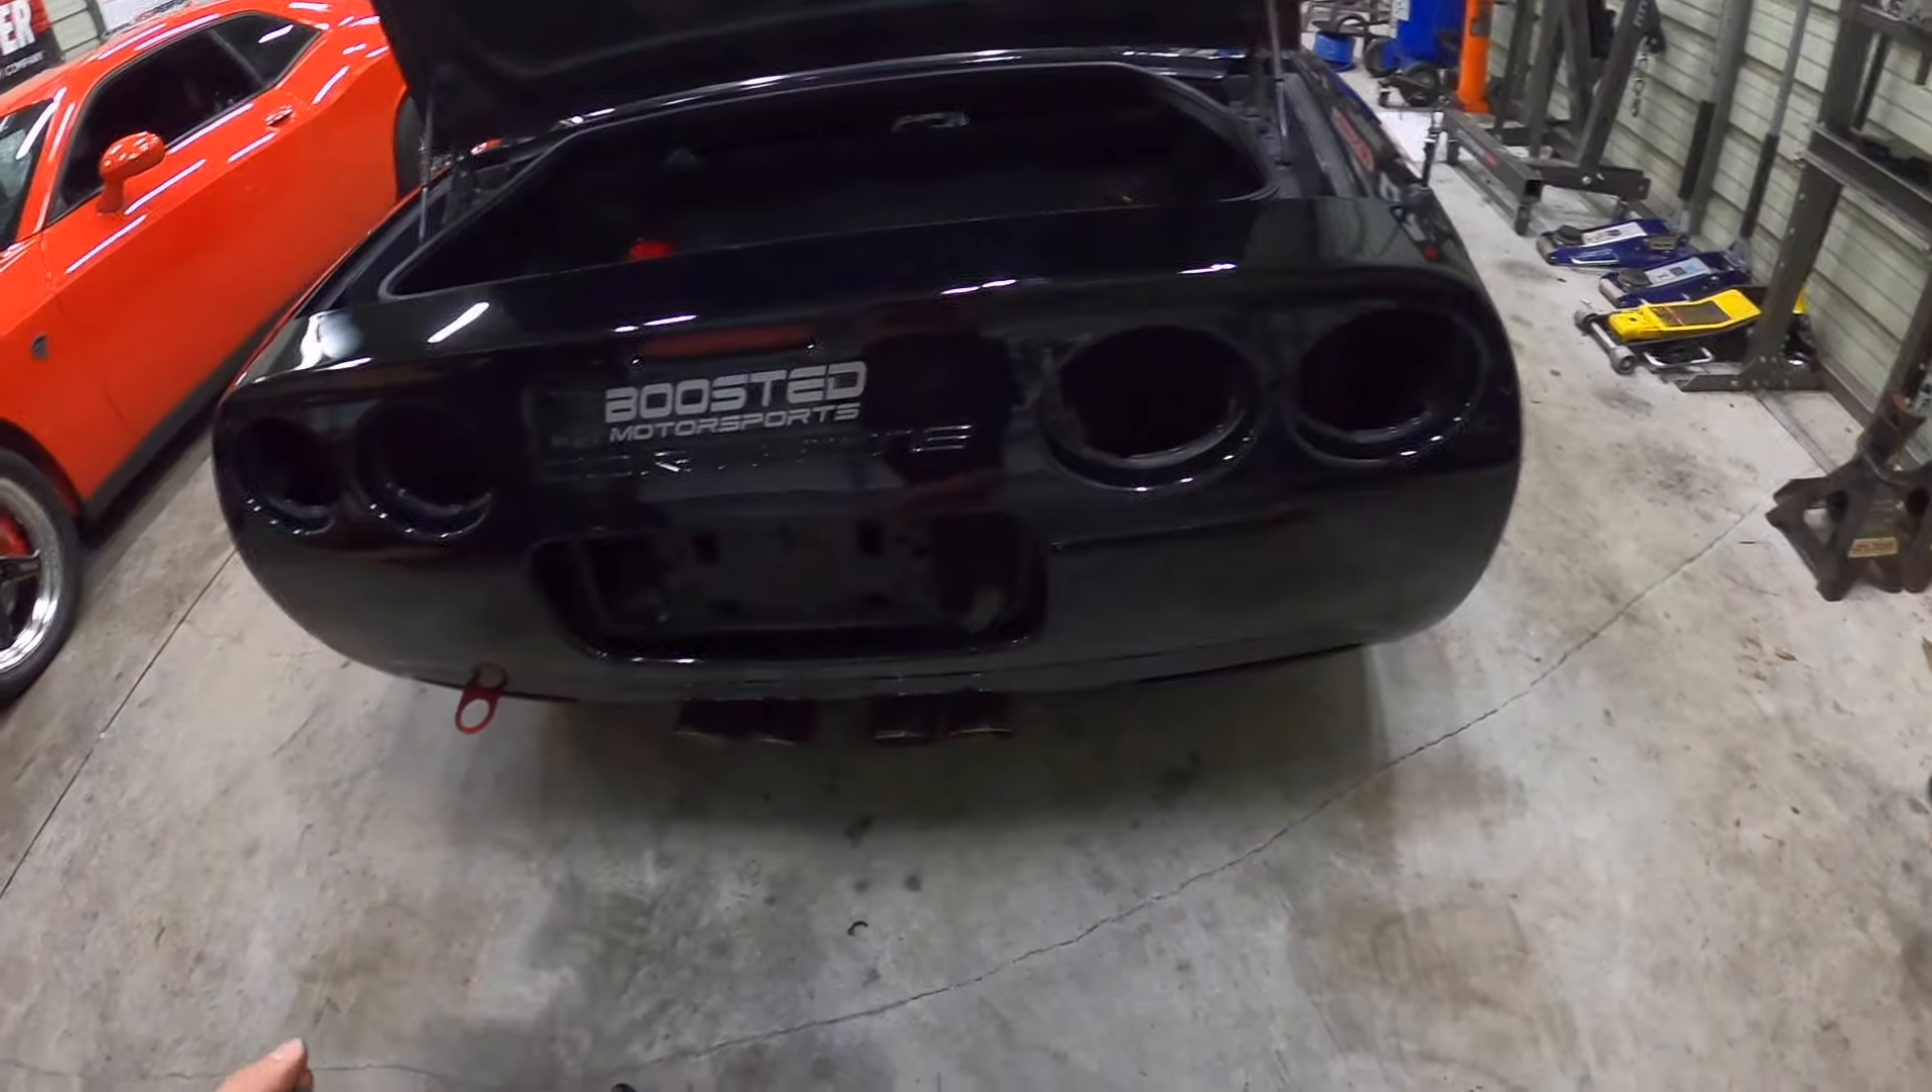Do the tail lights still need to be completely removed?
No.